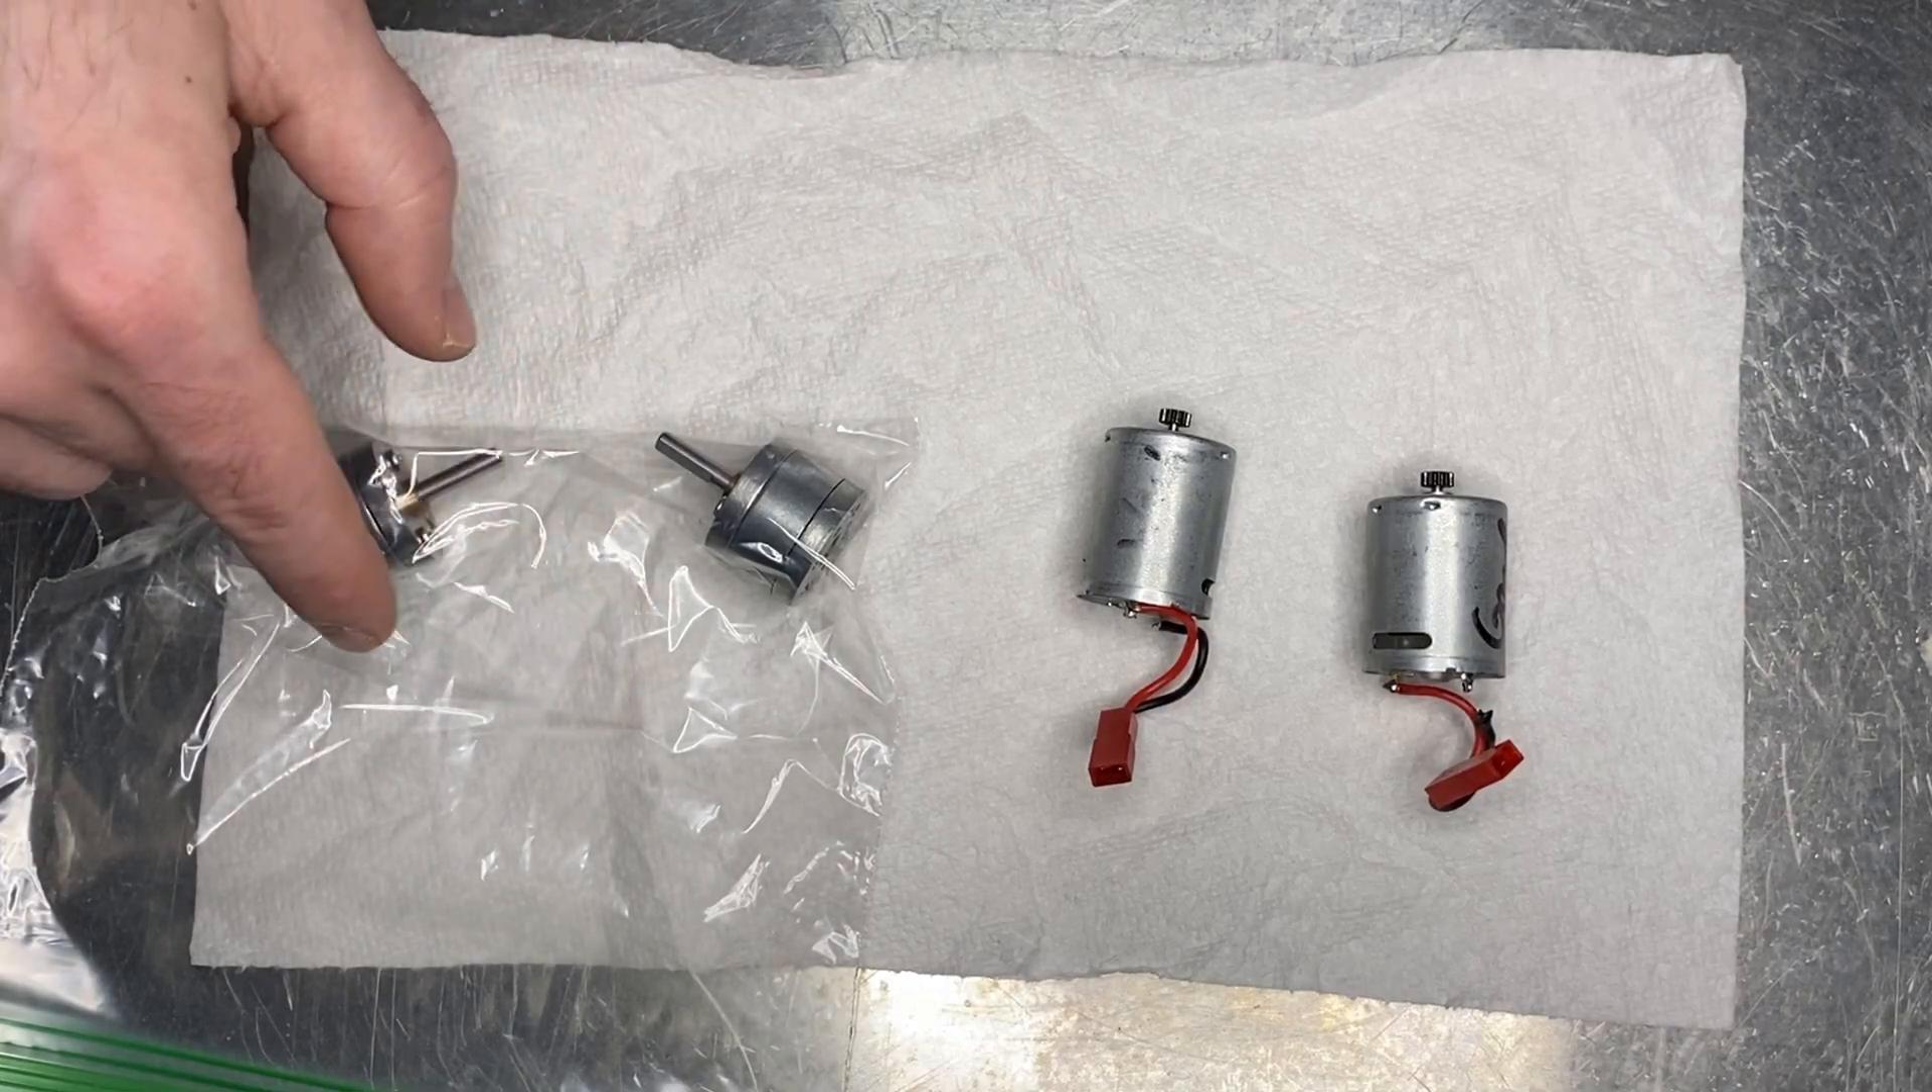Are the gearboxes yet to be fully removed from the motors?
No.